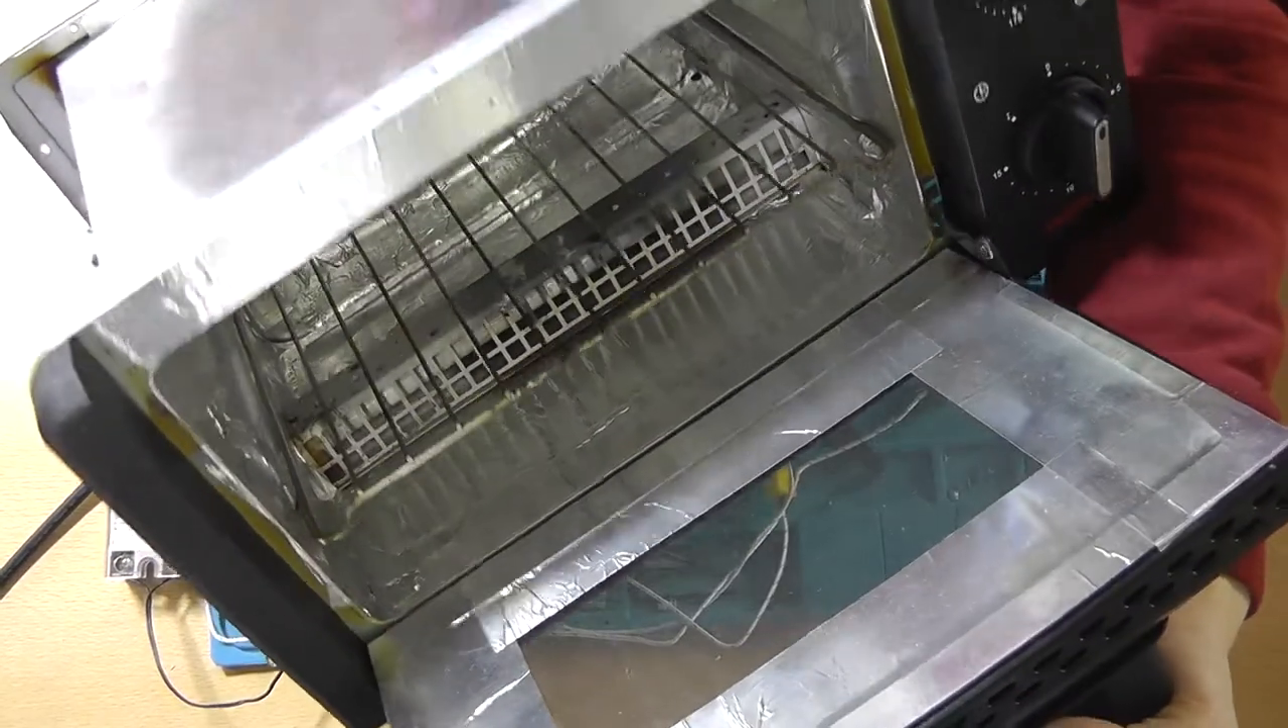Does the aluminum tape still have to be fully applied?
No.